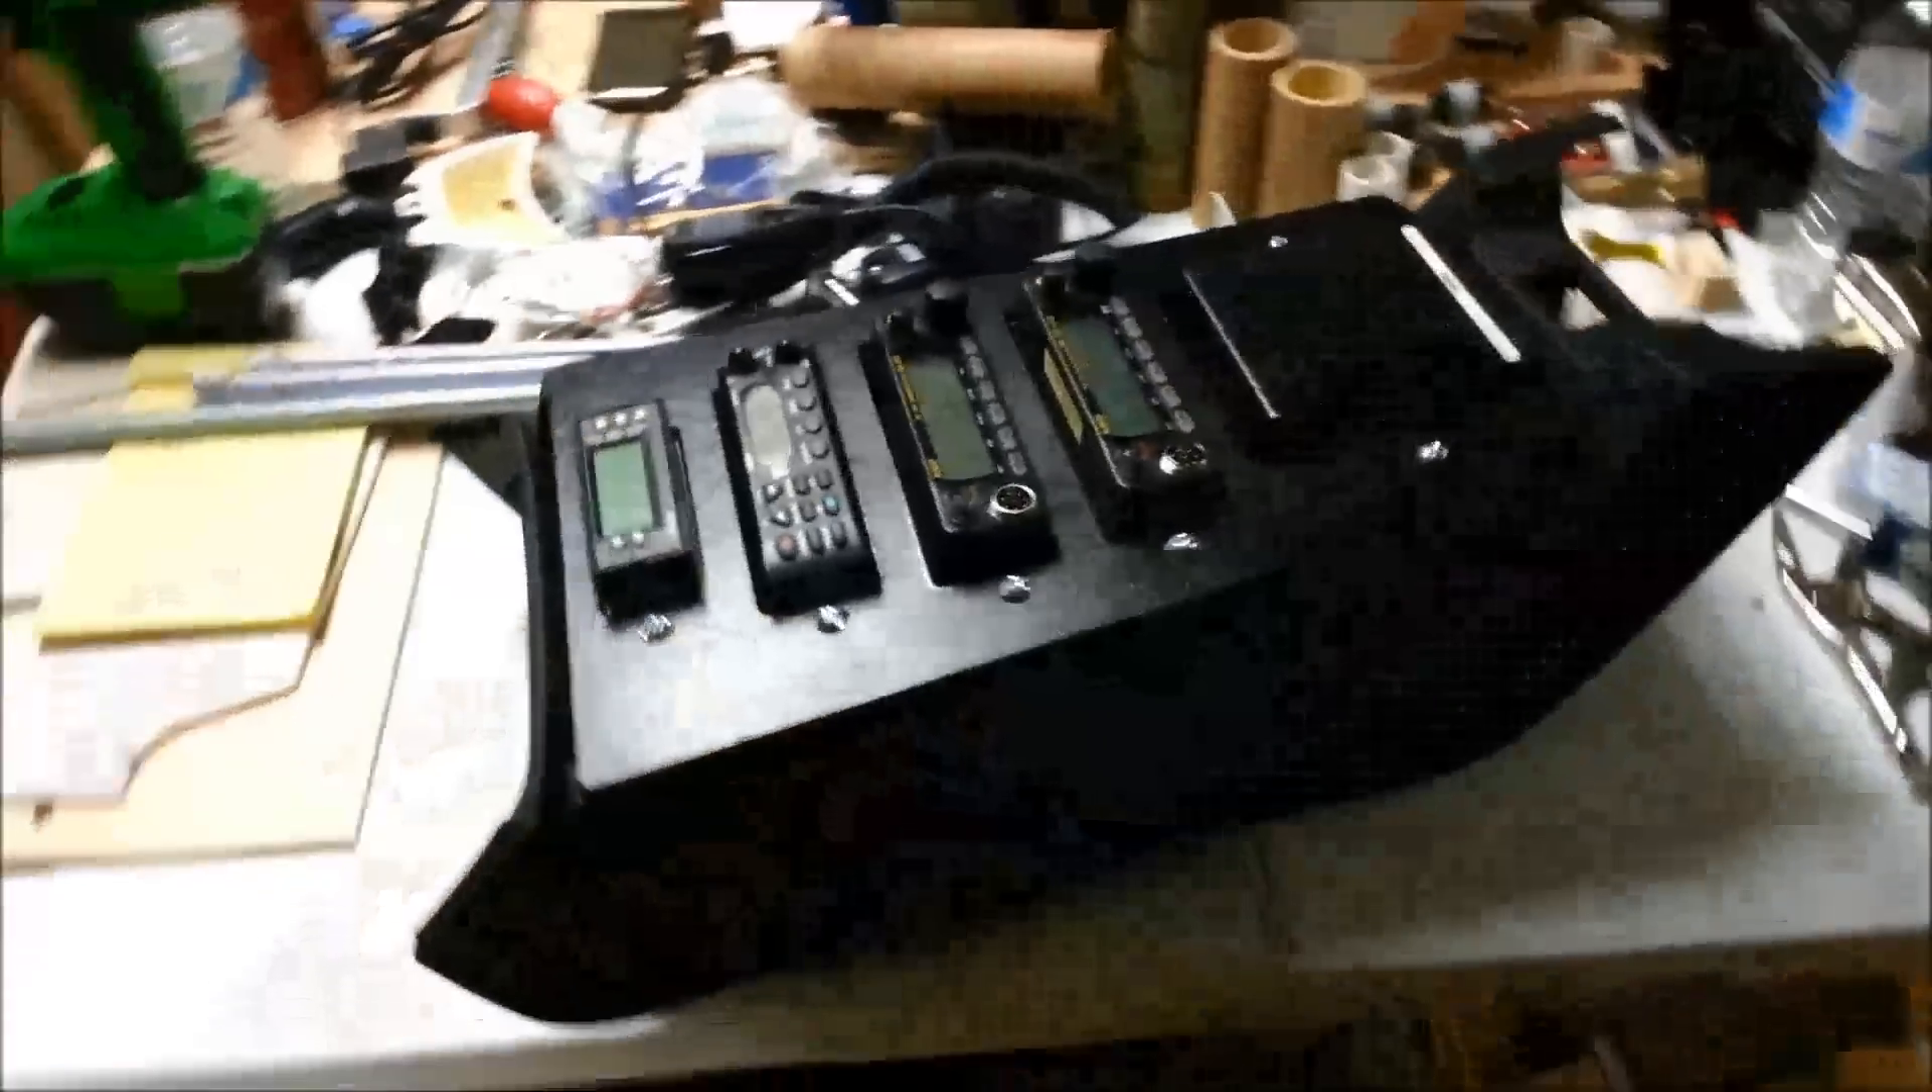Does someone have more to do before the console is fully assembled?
No.